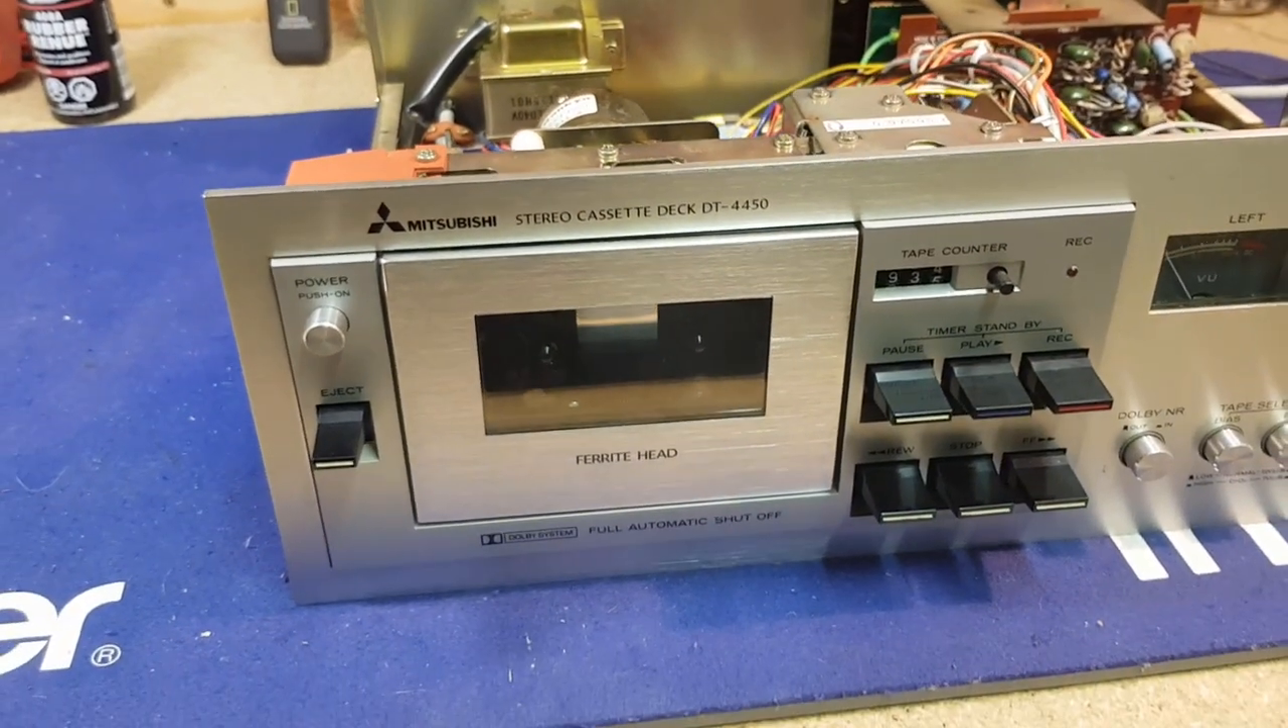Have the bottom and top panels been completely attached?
No.